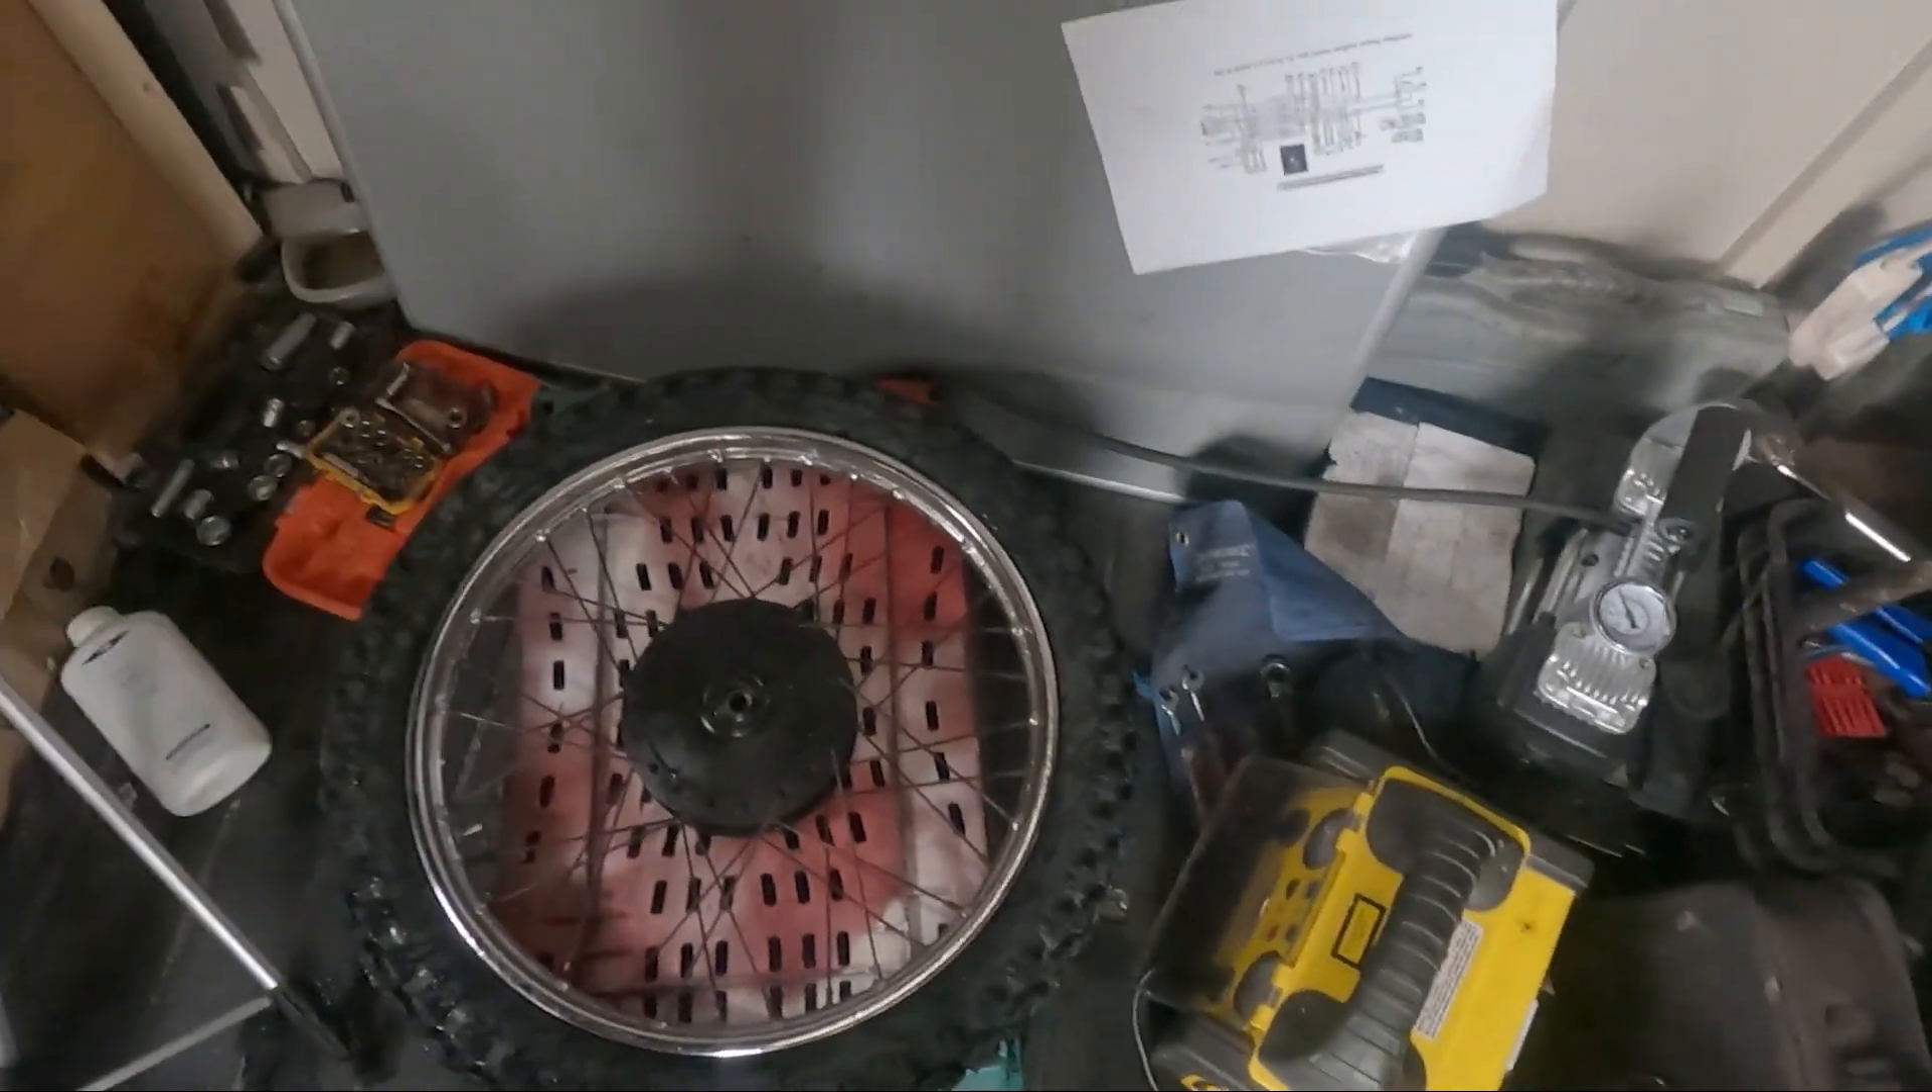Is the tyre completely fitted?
Yes.